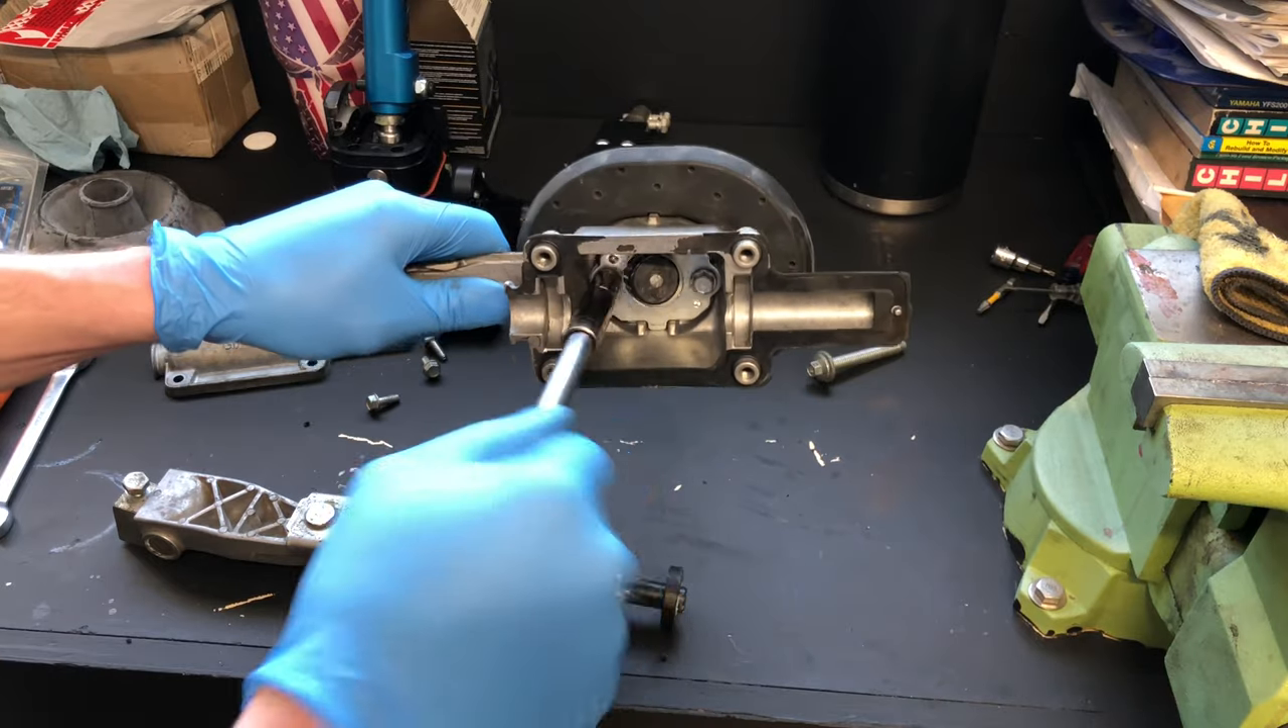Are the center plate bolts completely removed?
No.